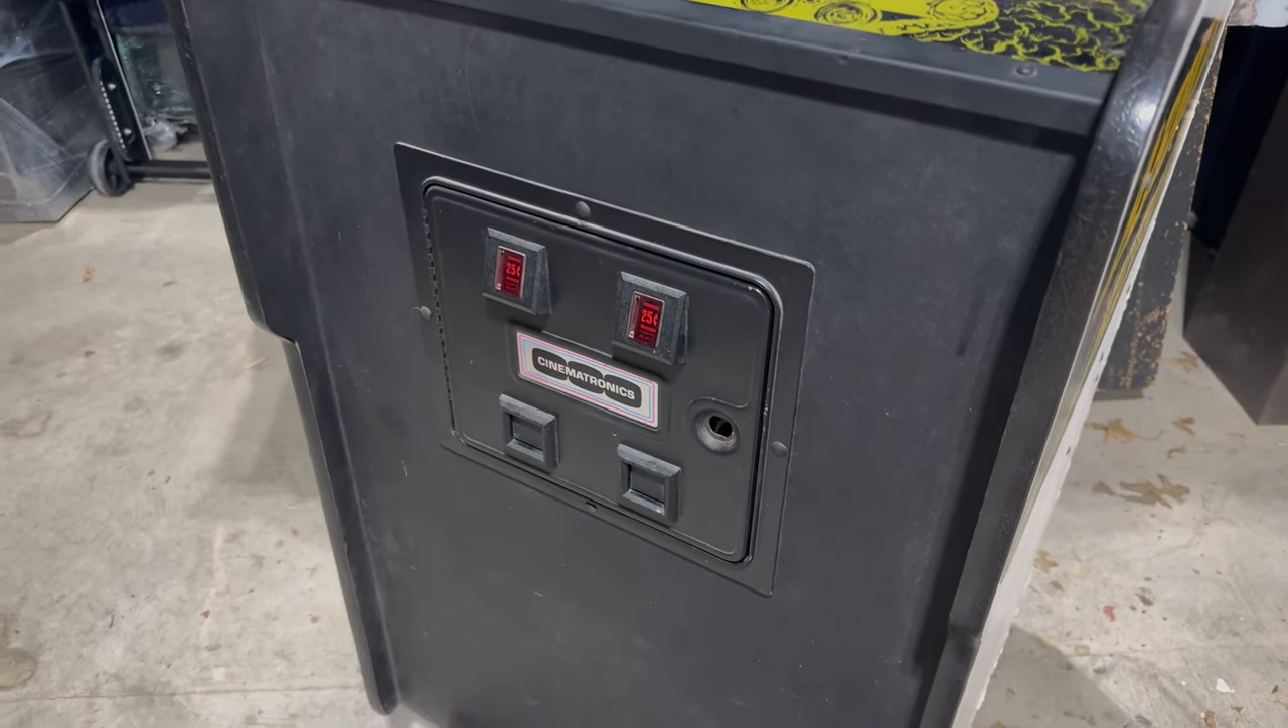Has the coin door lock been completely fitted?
No.